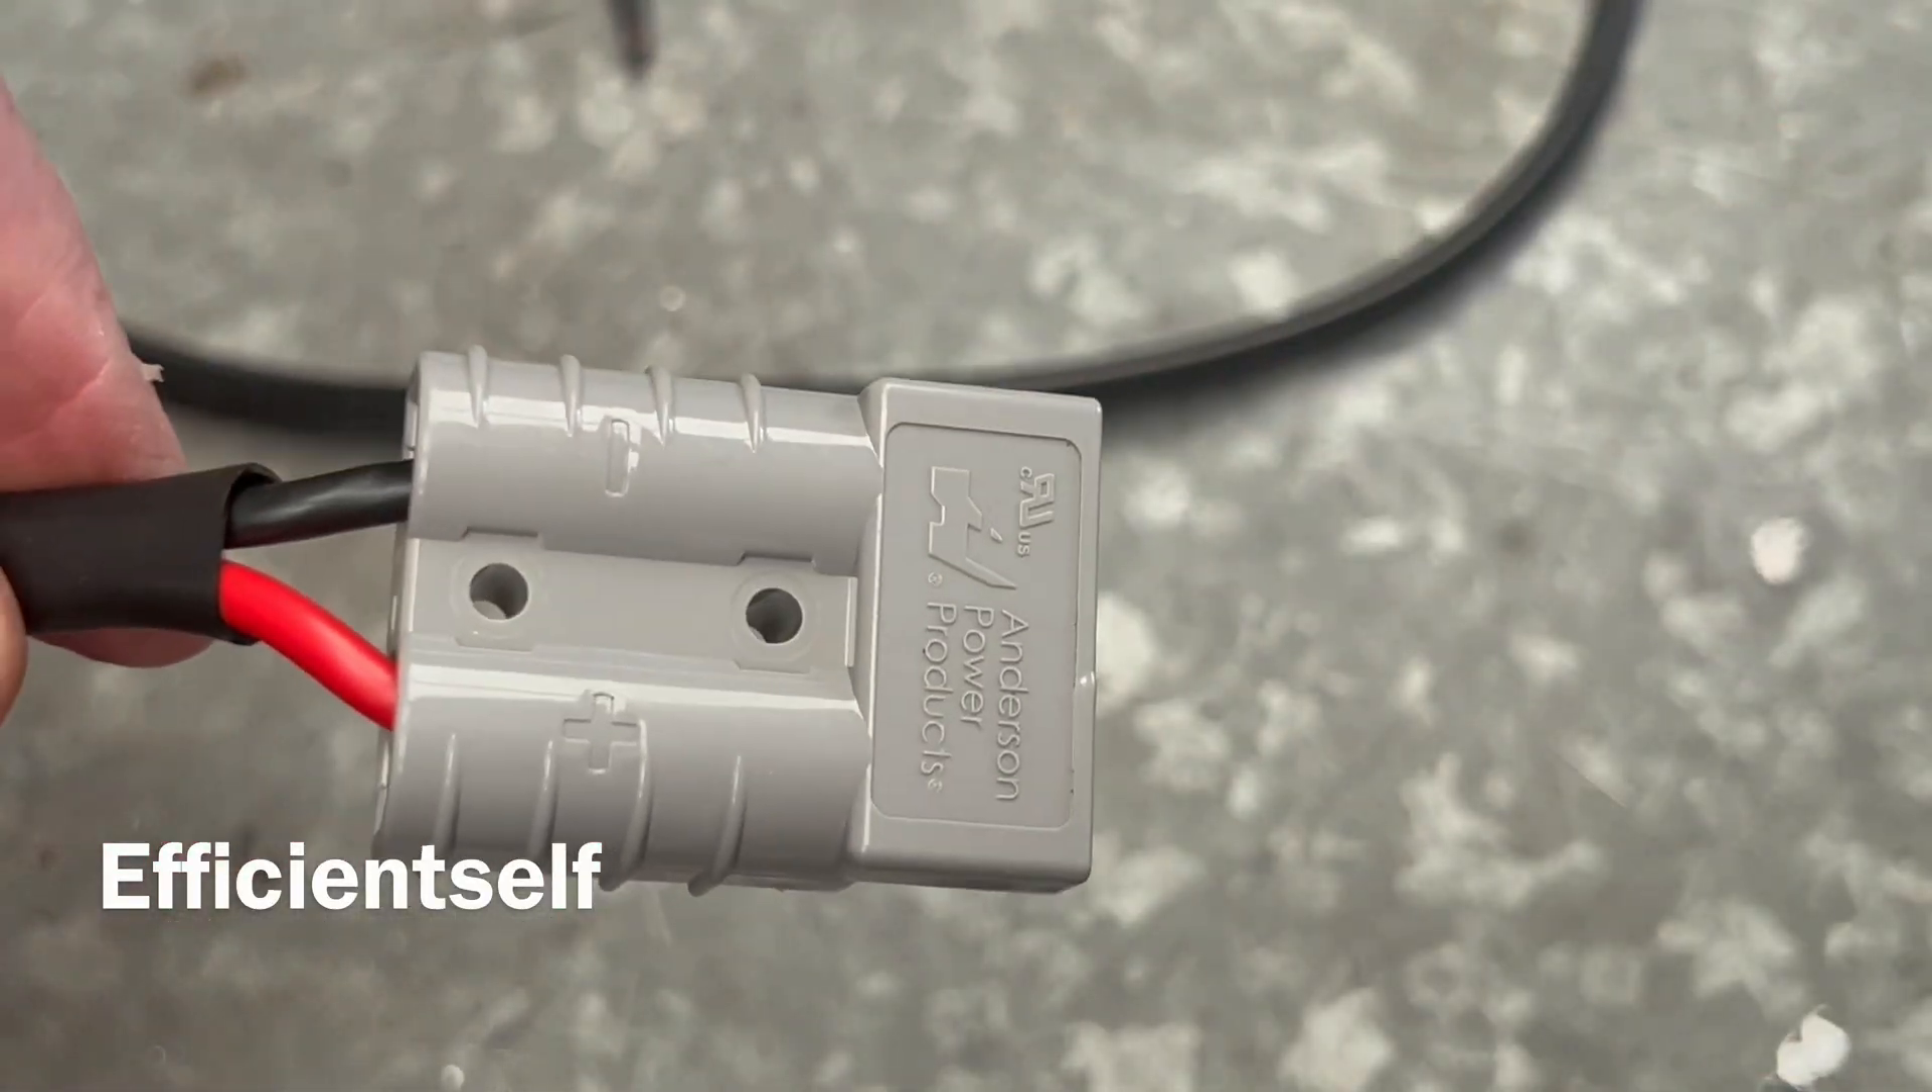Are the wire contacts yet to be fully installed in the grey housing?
No.